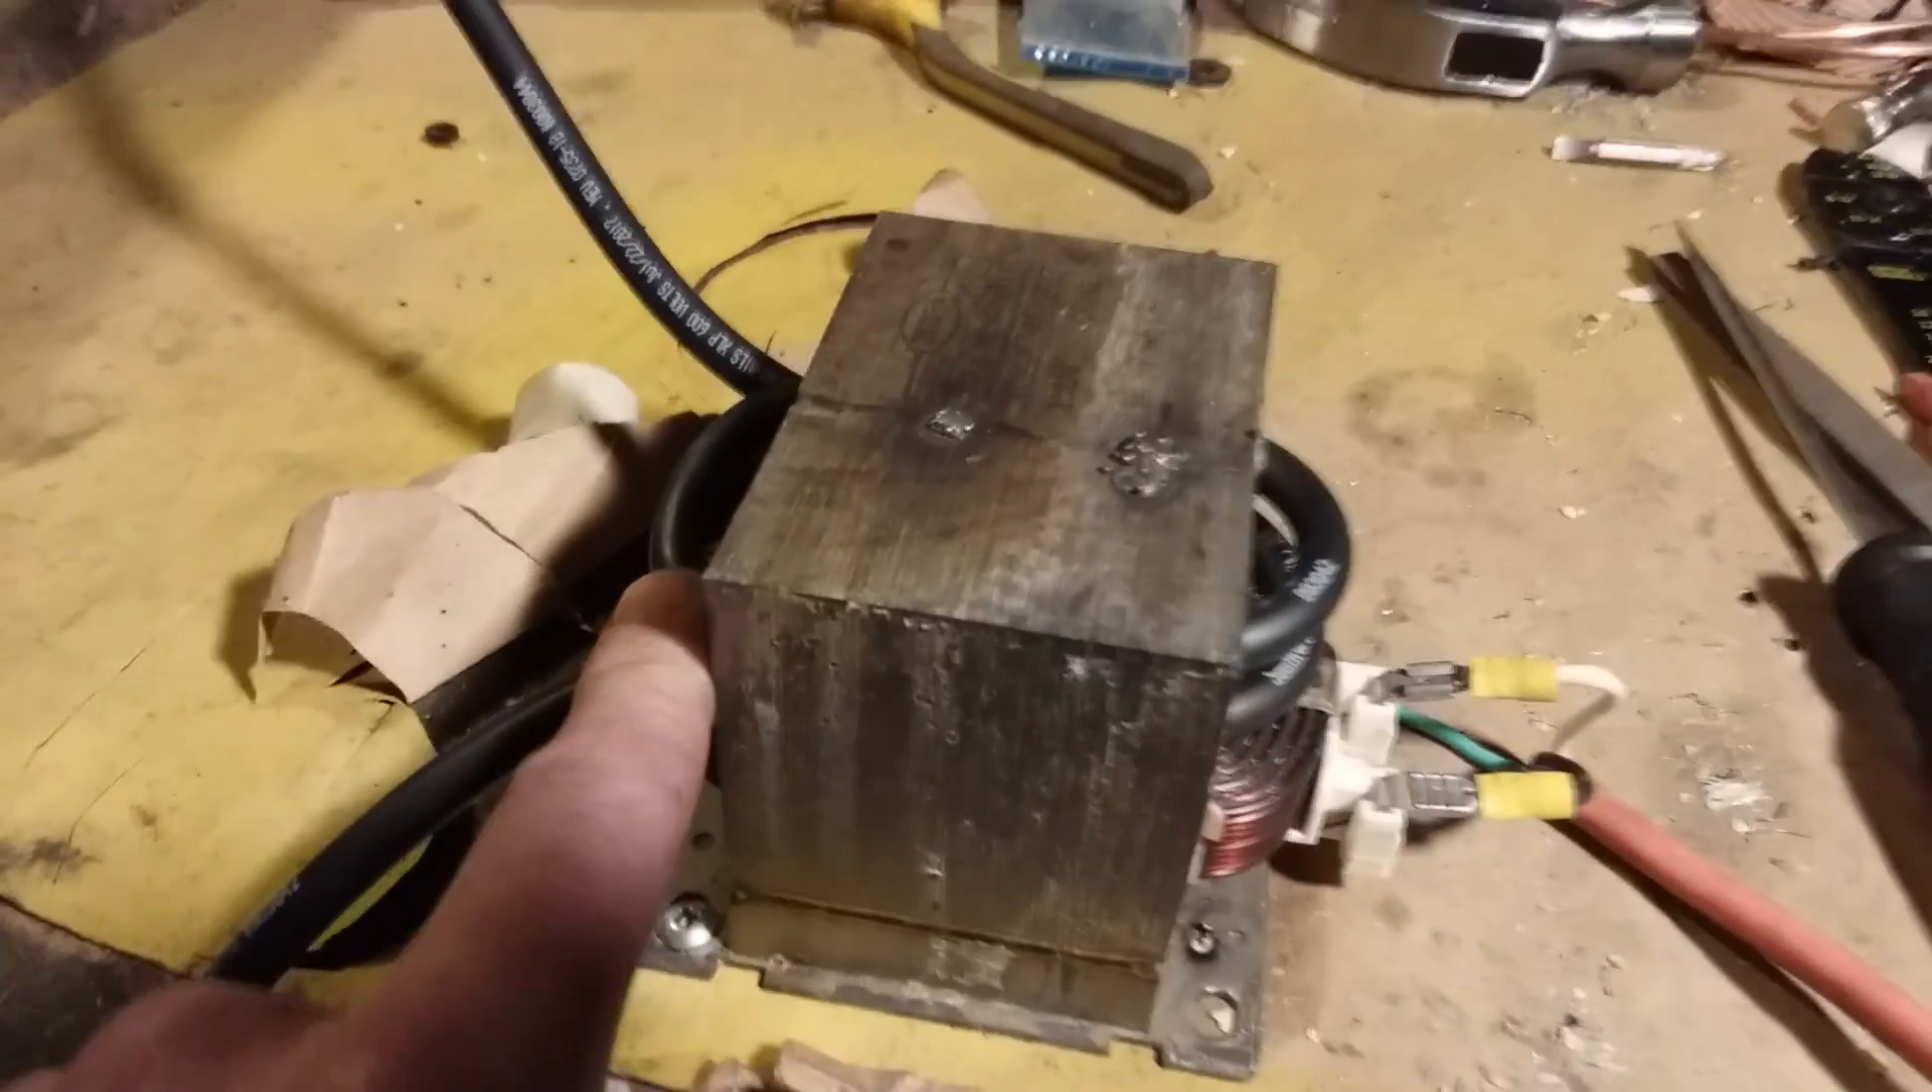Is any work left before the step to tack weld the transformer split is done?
No.